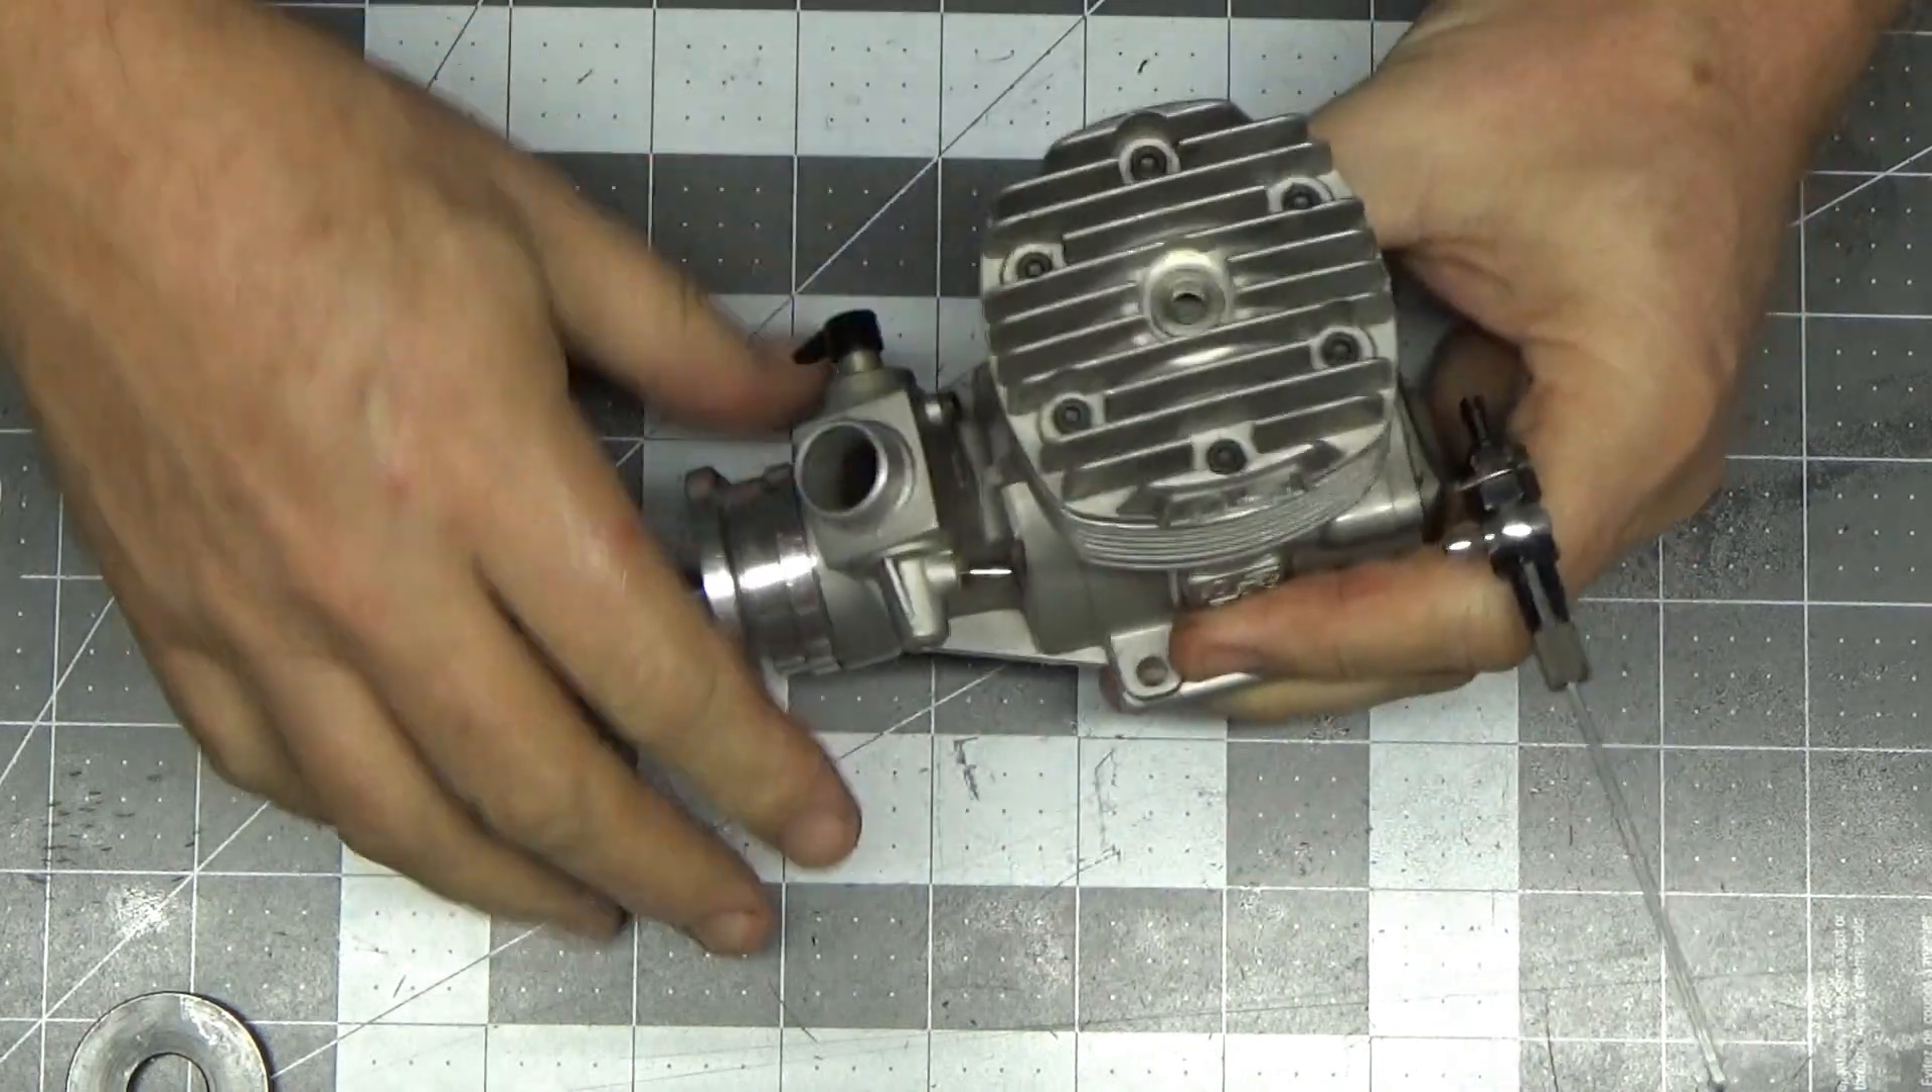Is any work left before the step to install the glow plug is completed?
Yes.